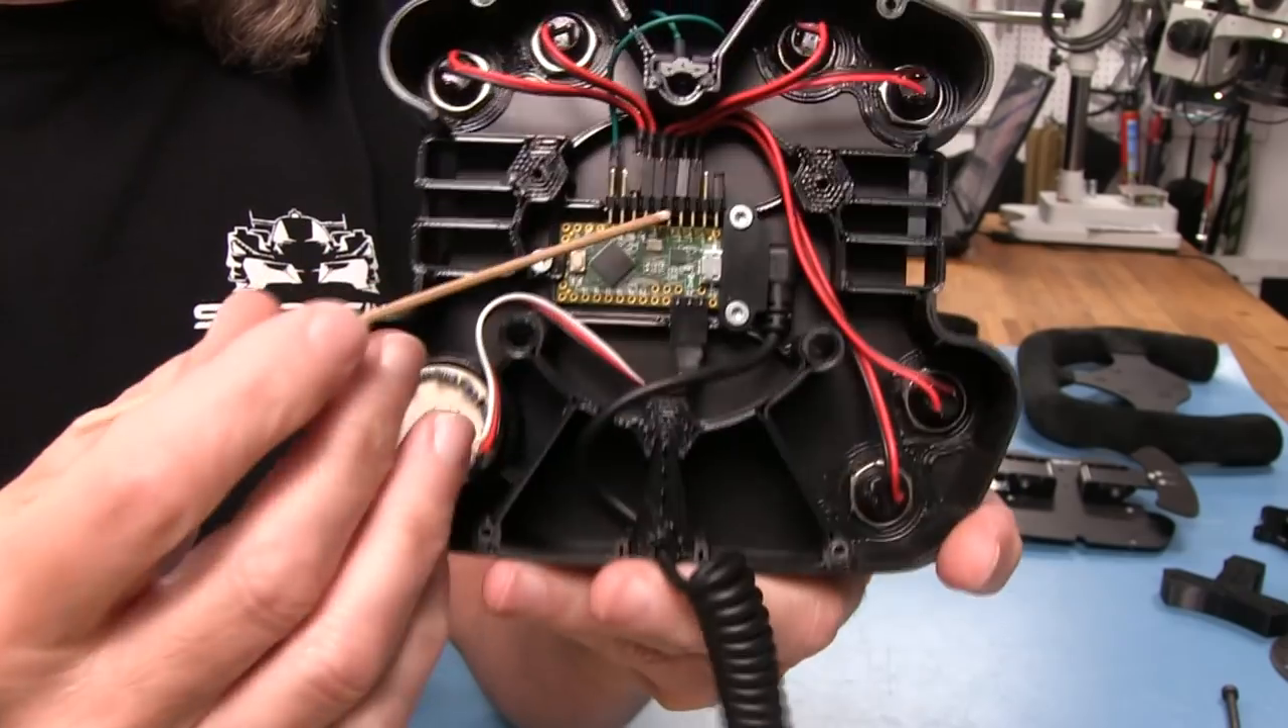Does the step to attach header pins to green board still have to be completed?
No.